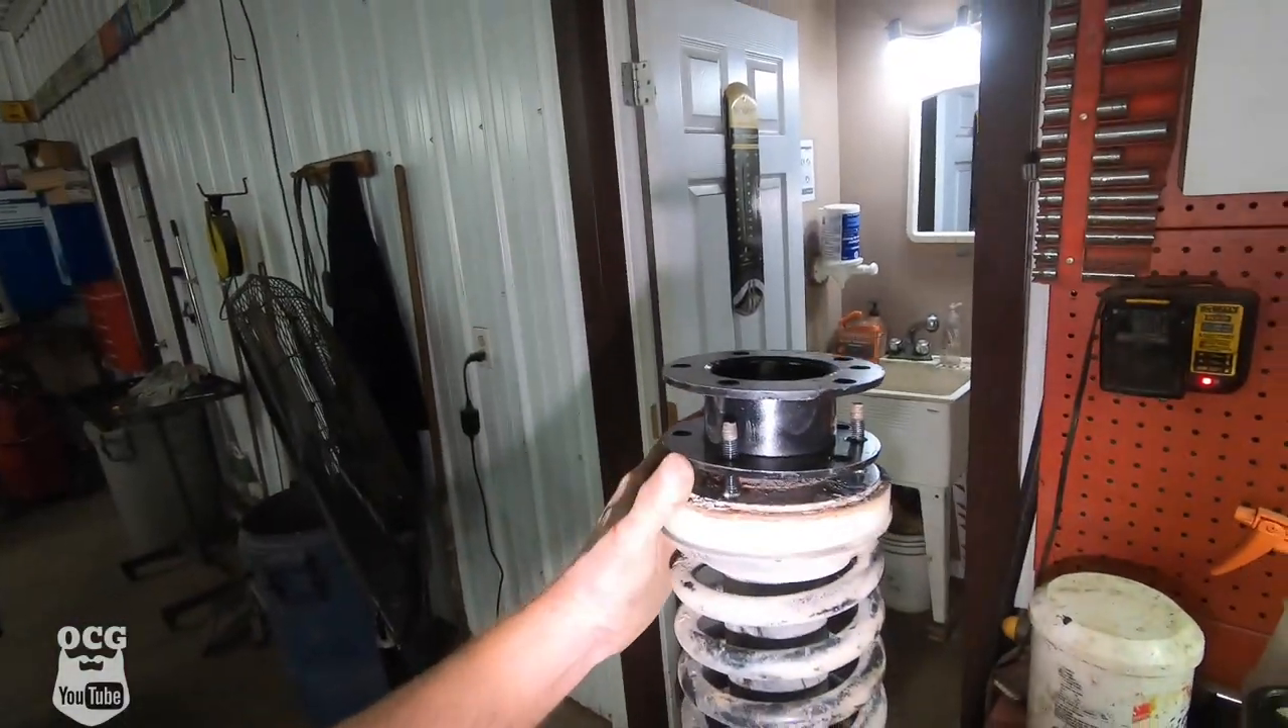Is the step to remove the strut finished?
Yes.